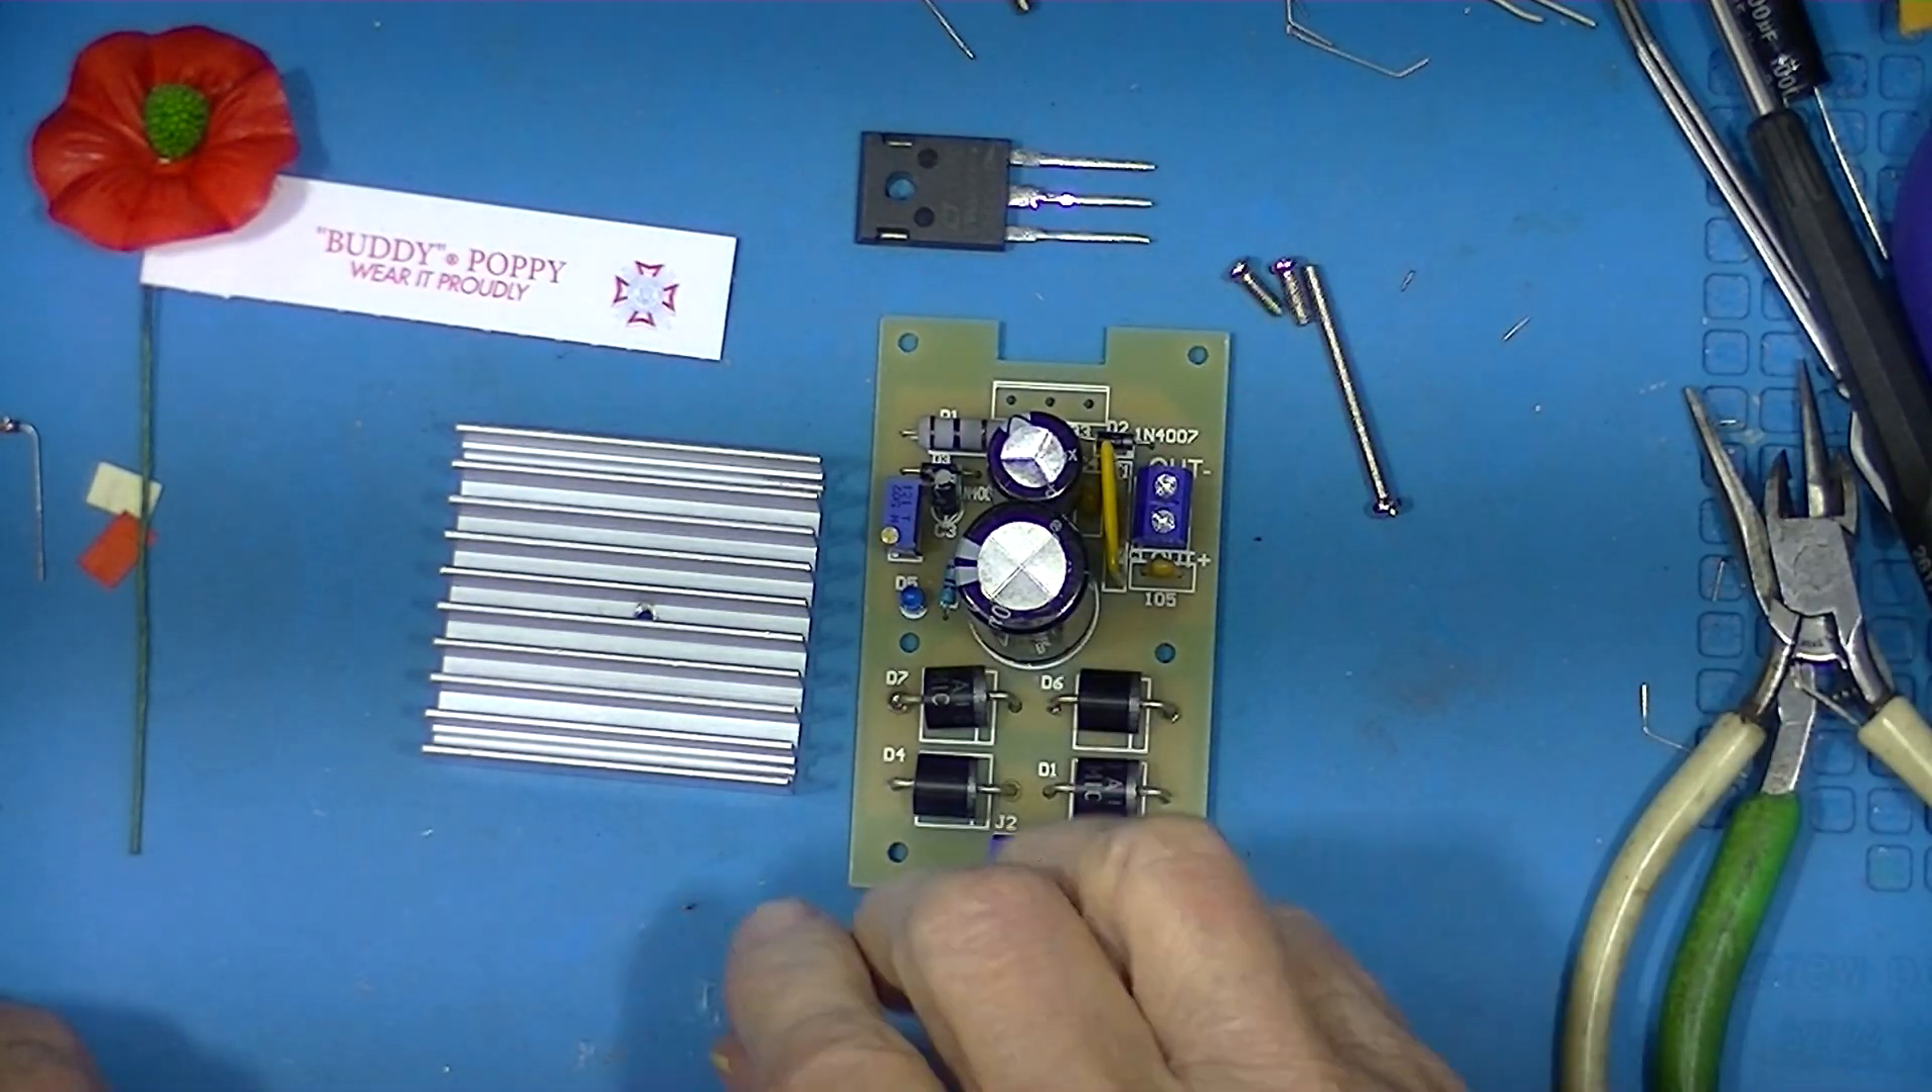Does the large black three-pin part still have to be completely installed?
Yes.